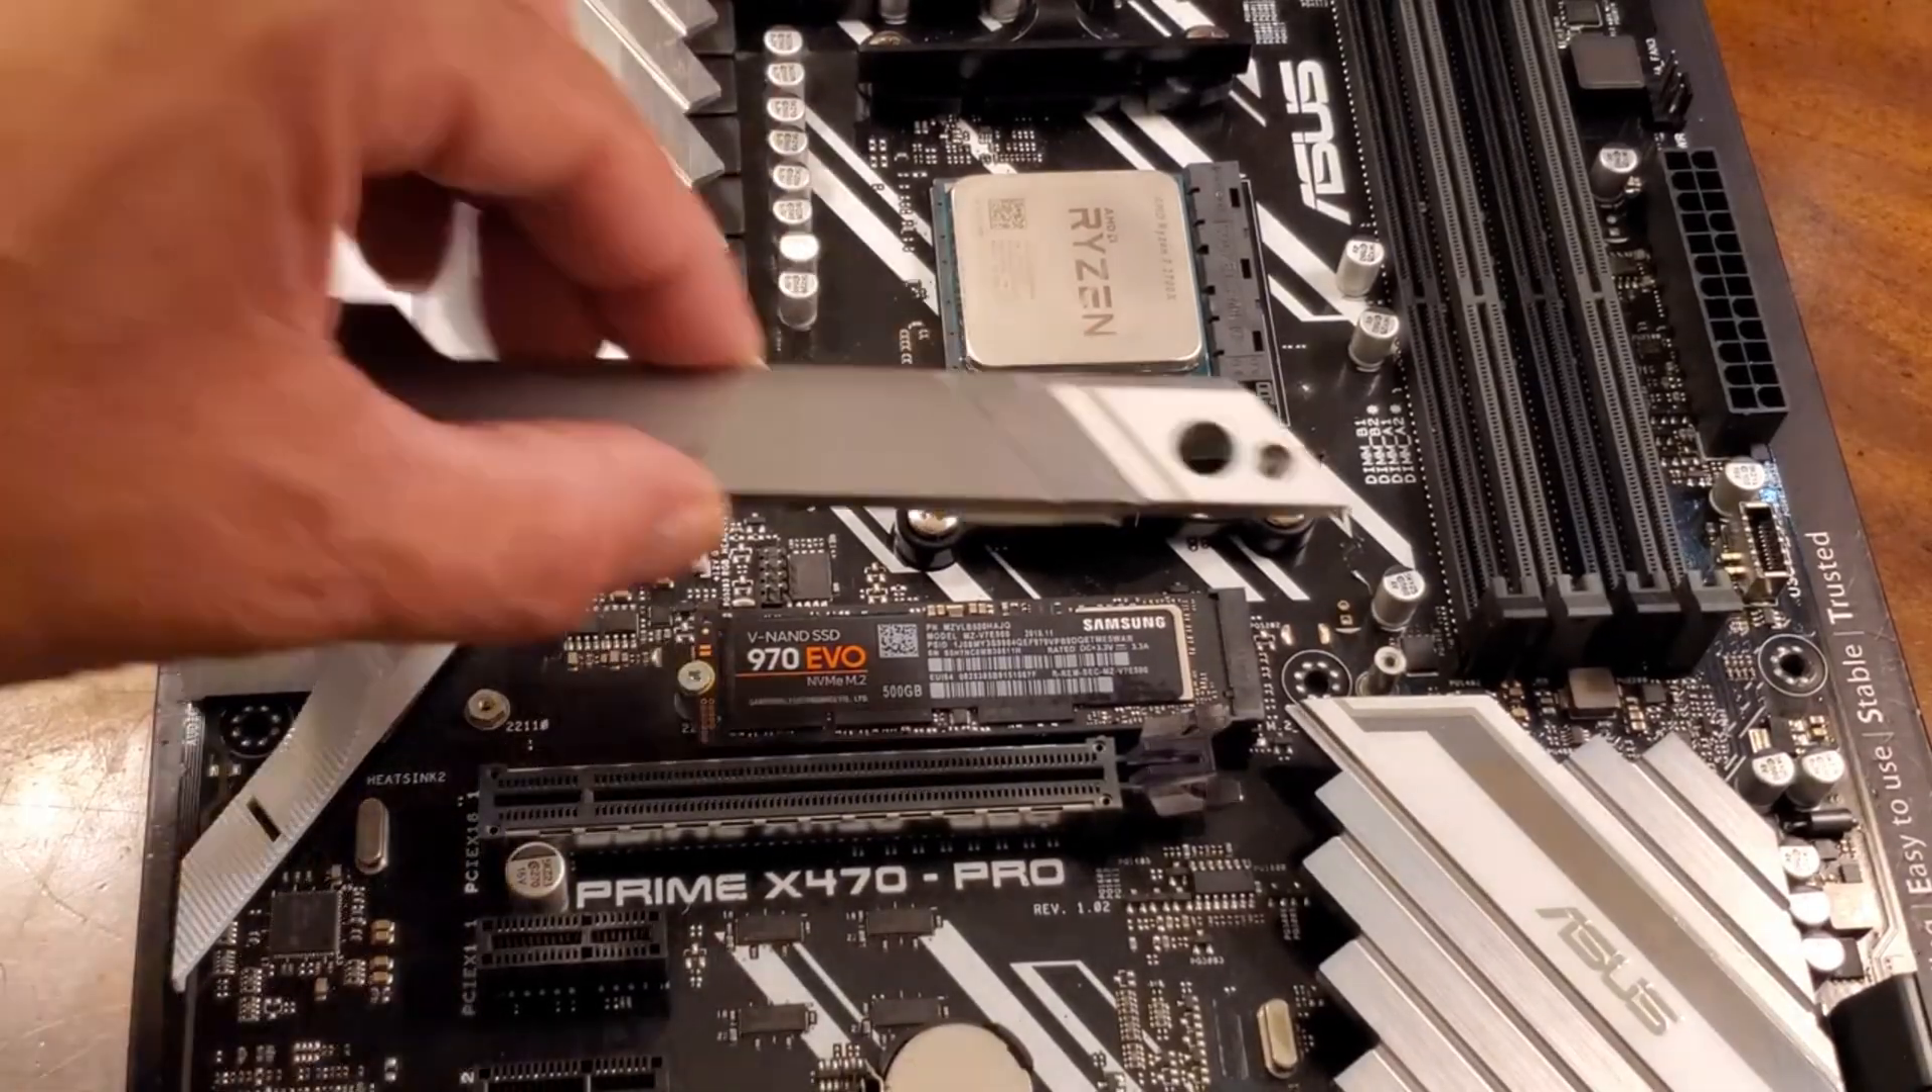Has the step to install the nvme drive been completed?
Yes.